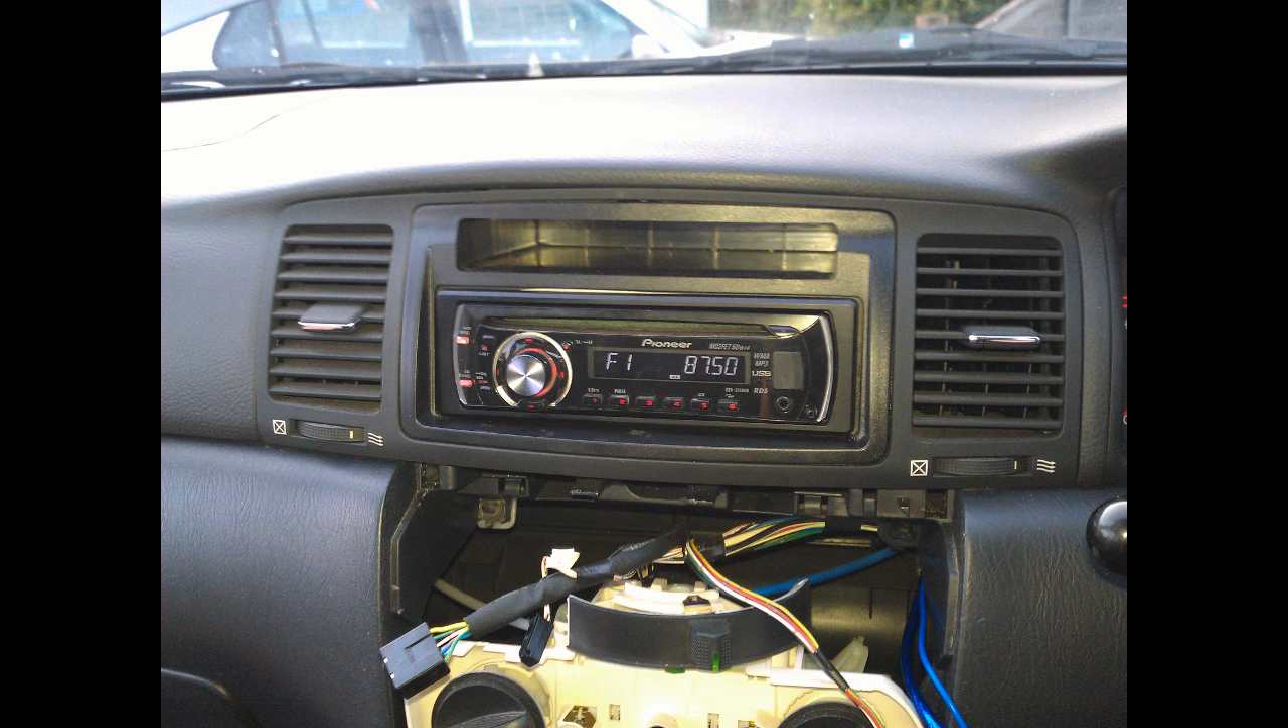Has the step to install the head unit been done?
Yes.